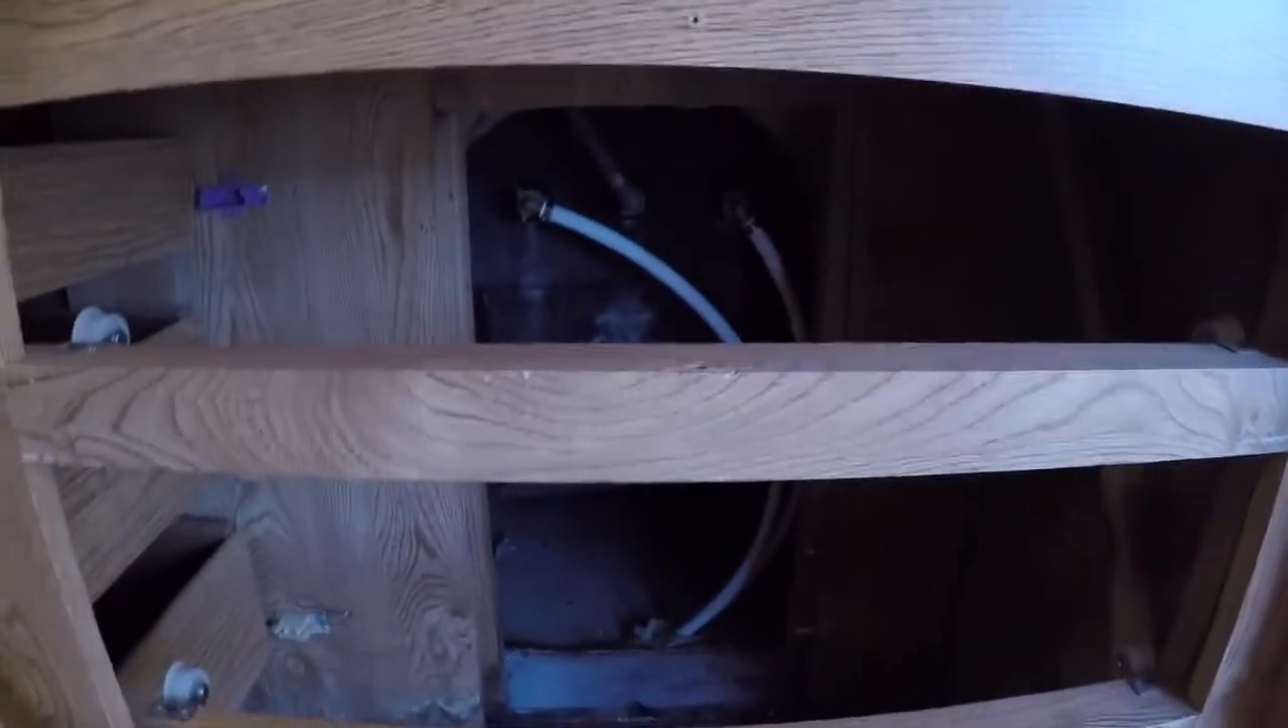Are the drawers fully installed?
No.